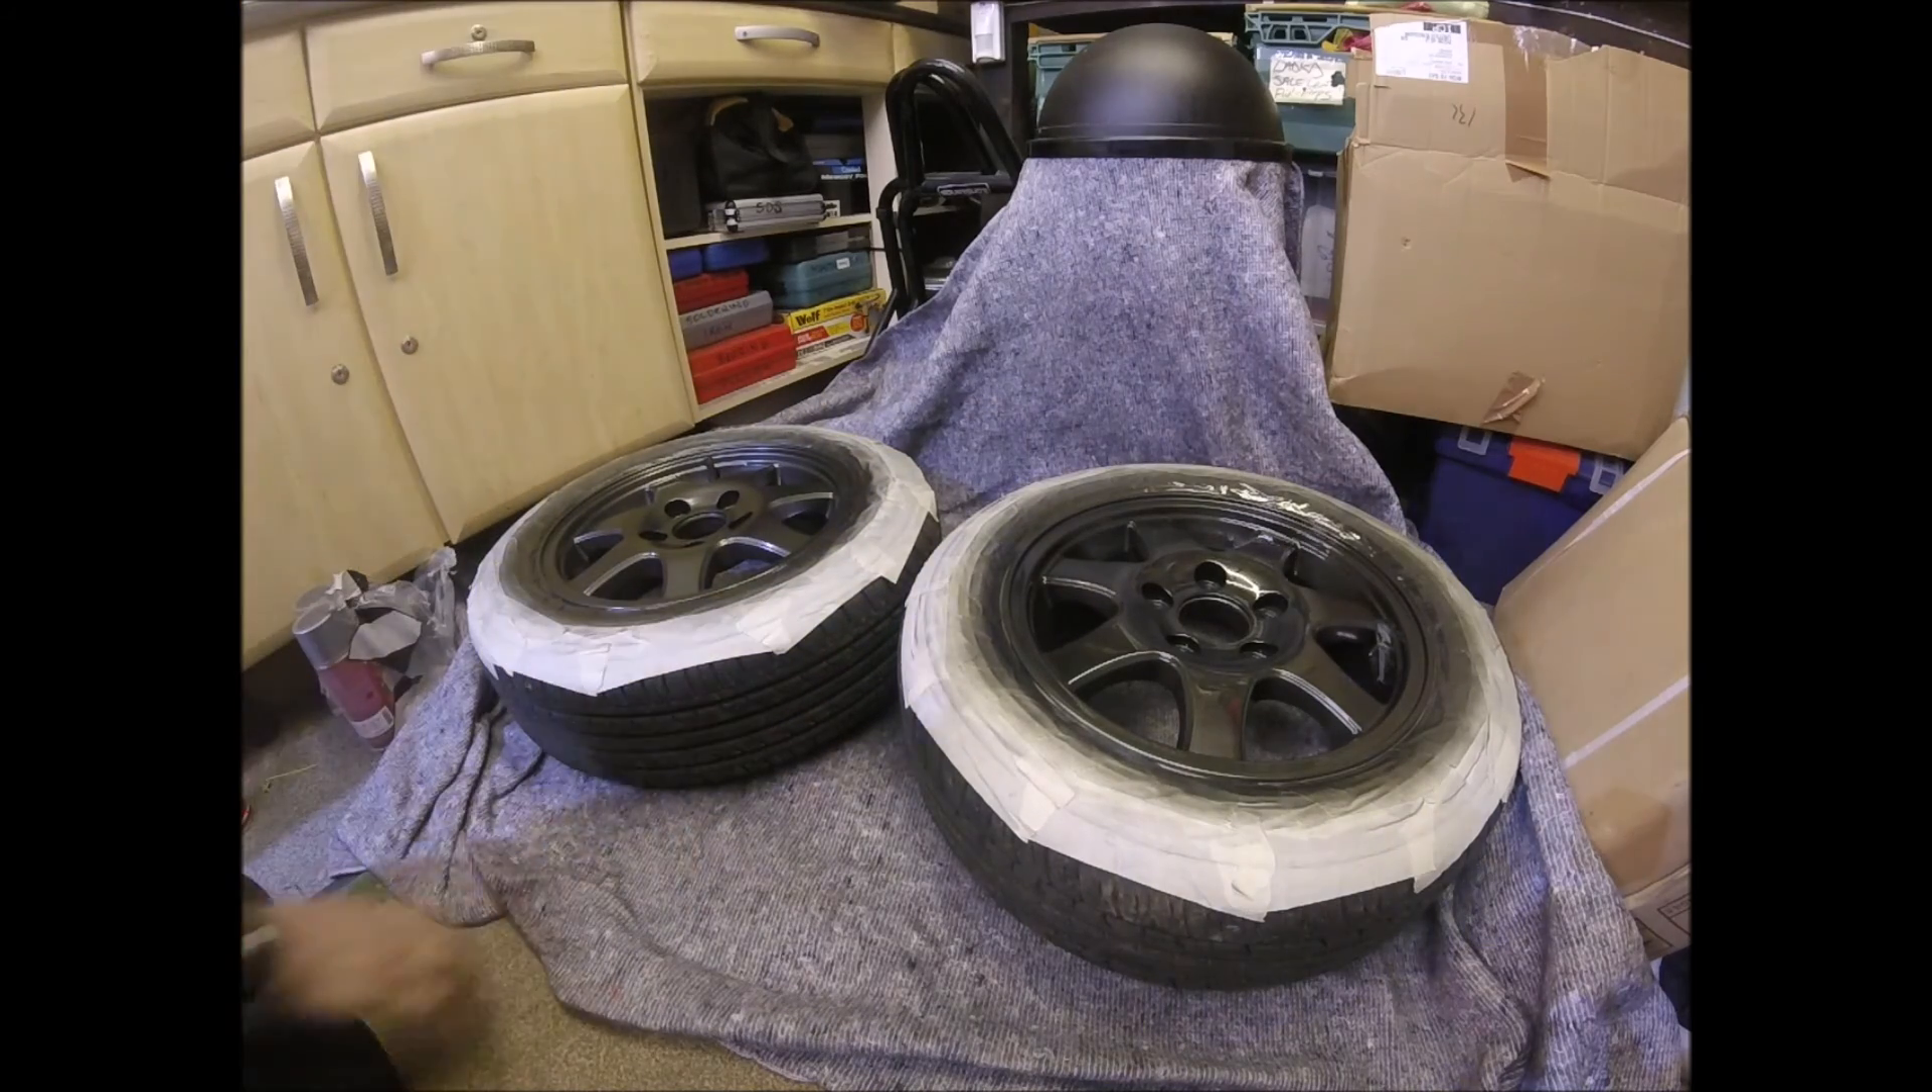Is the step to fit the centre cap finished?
No.